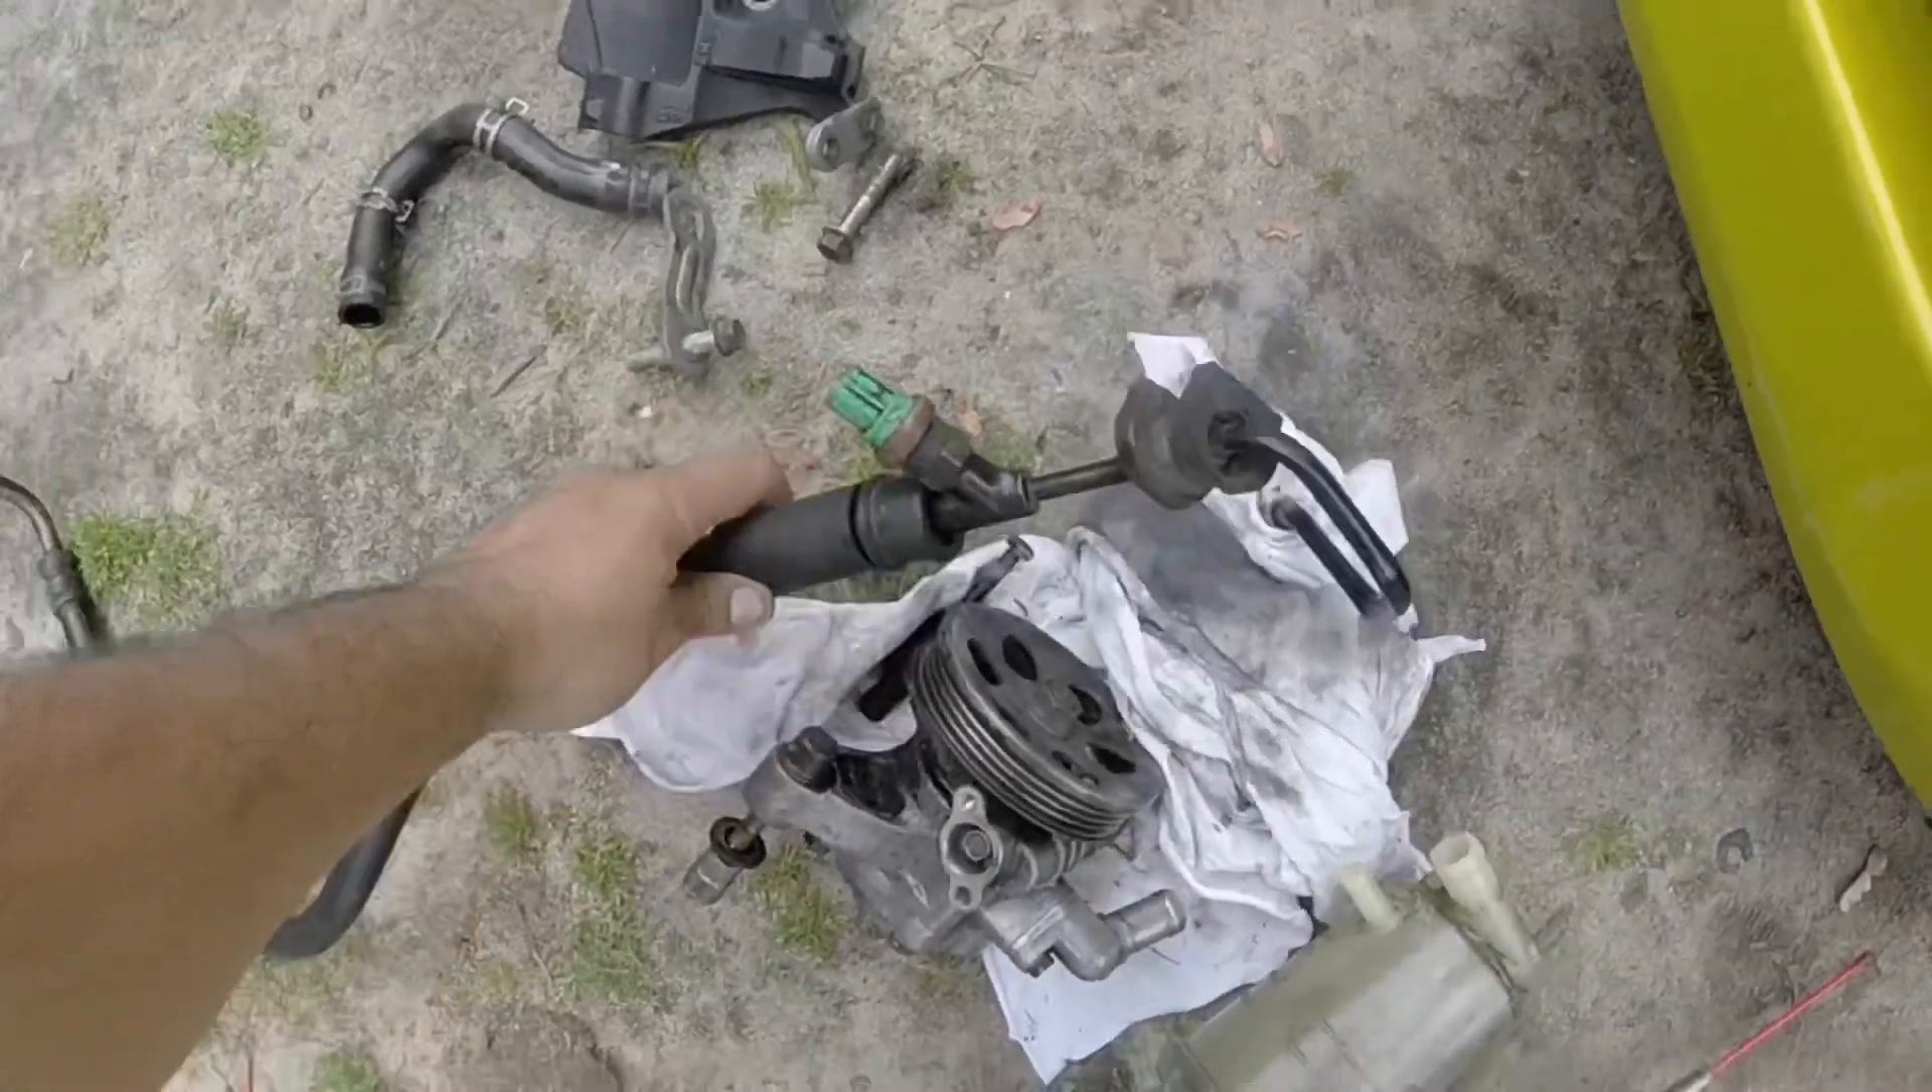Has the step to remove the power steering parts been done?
Yes.